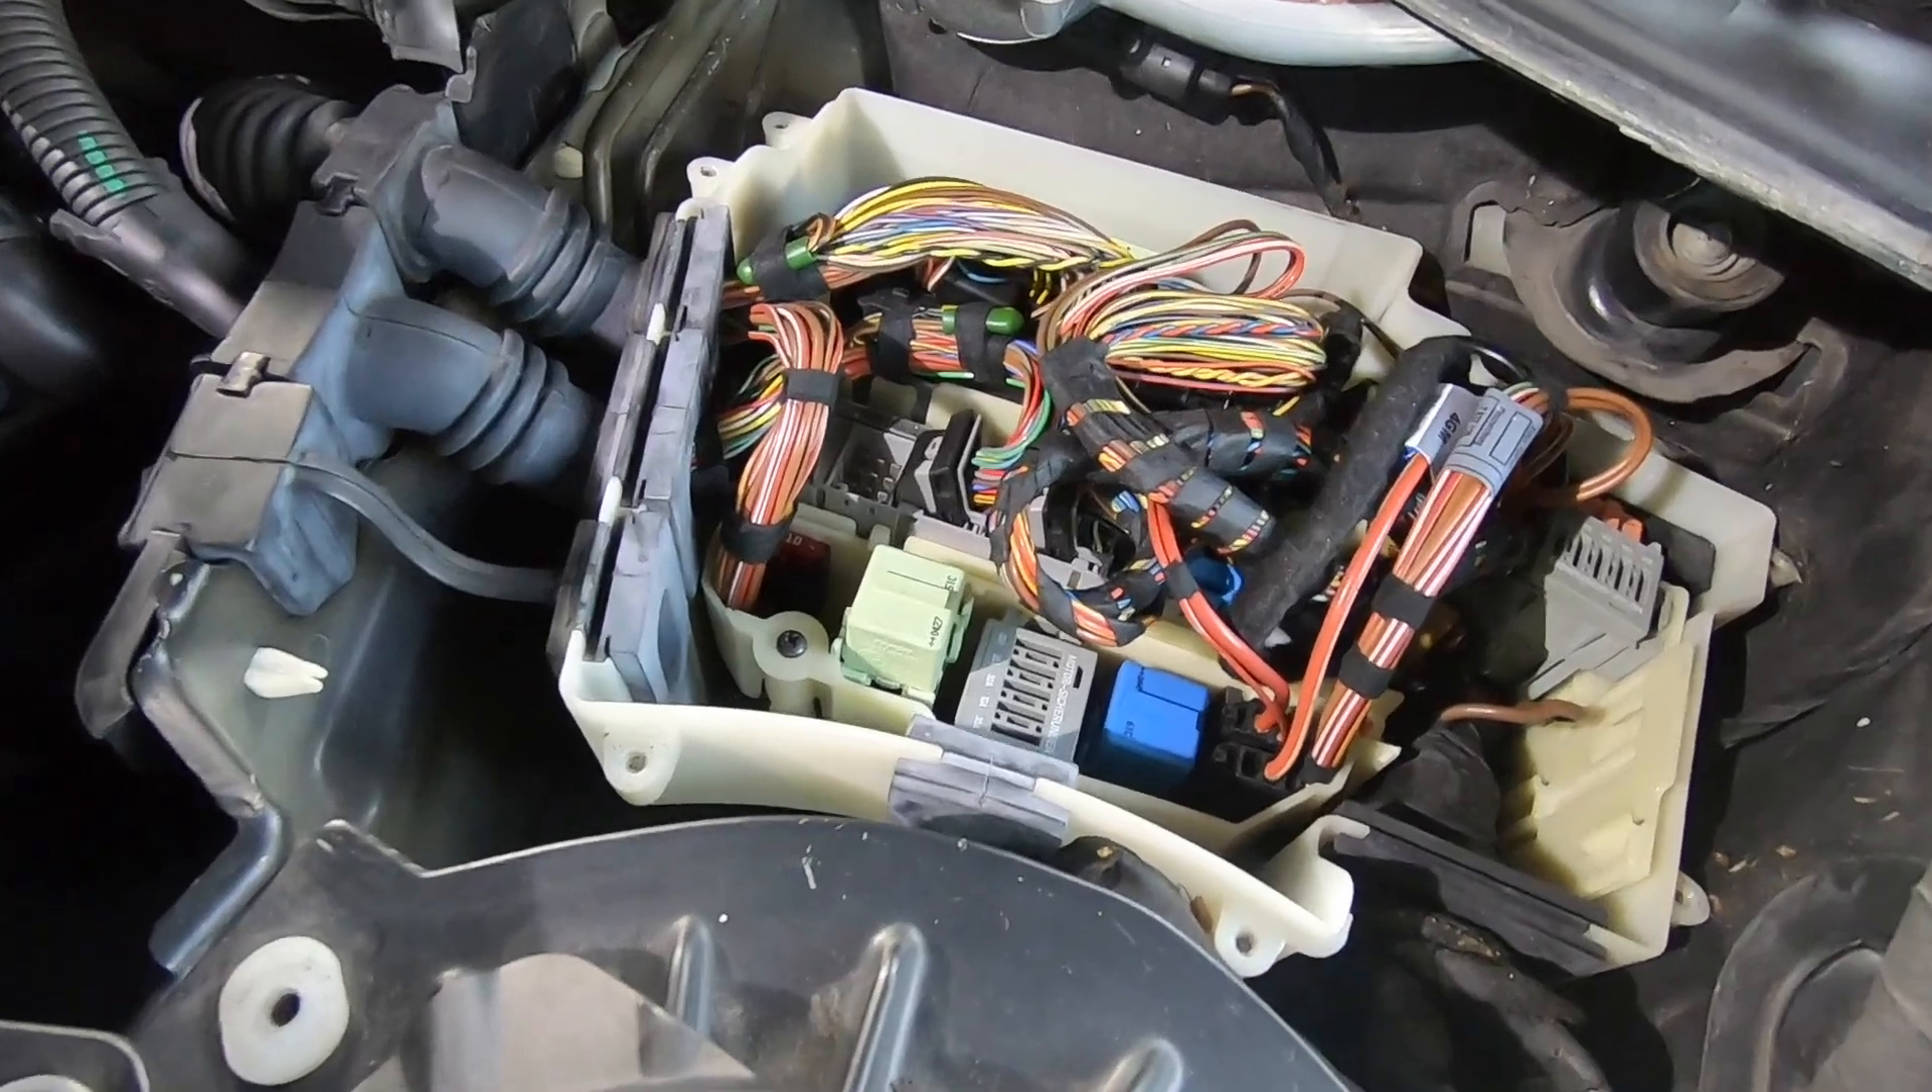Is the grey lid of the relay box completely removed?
Yes.